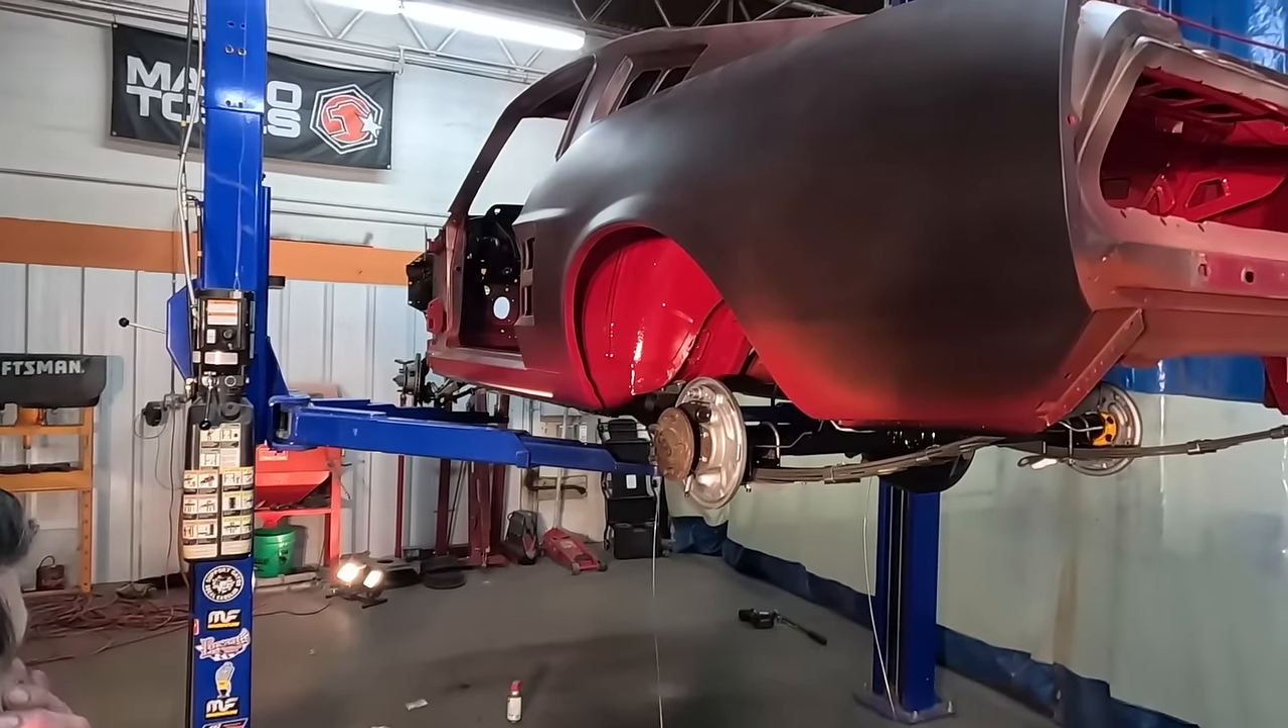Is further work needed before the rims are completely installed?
Yes.